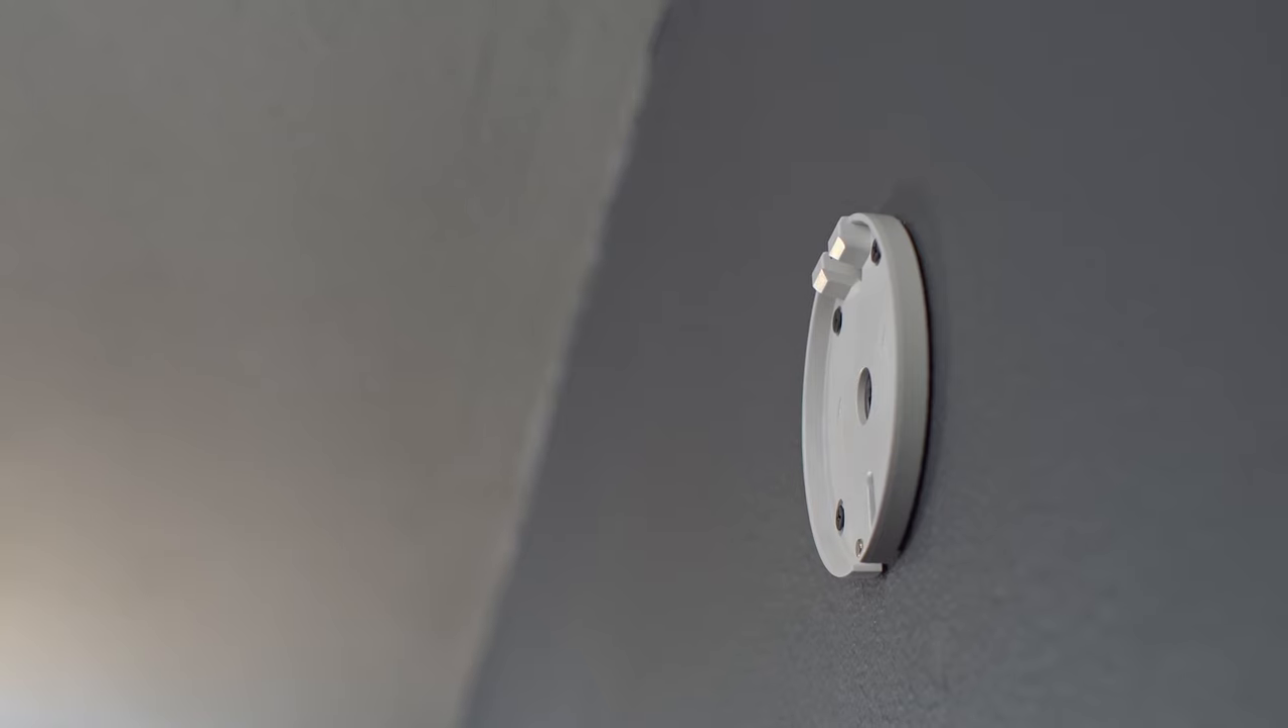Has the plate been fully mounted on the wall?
Yes.